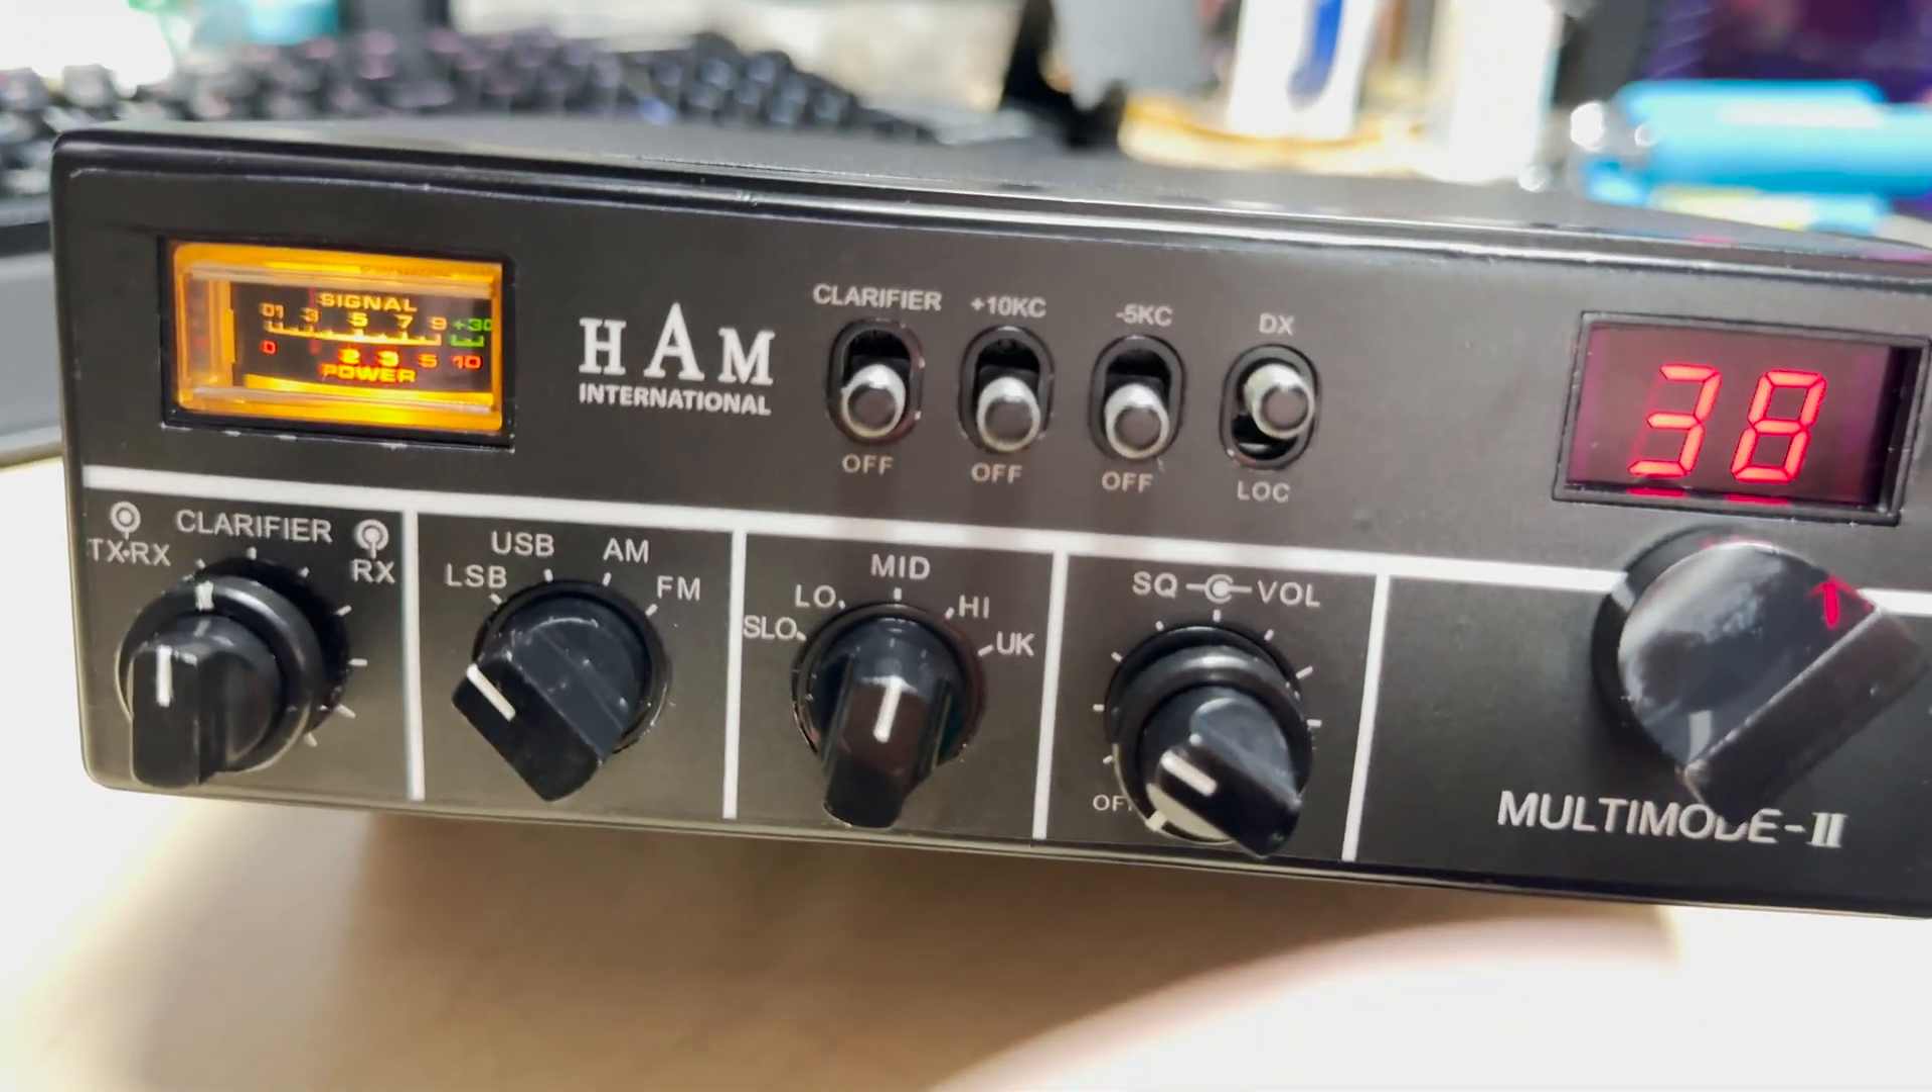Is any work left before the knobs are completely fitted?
No.